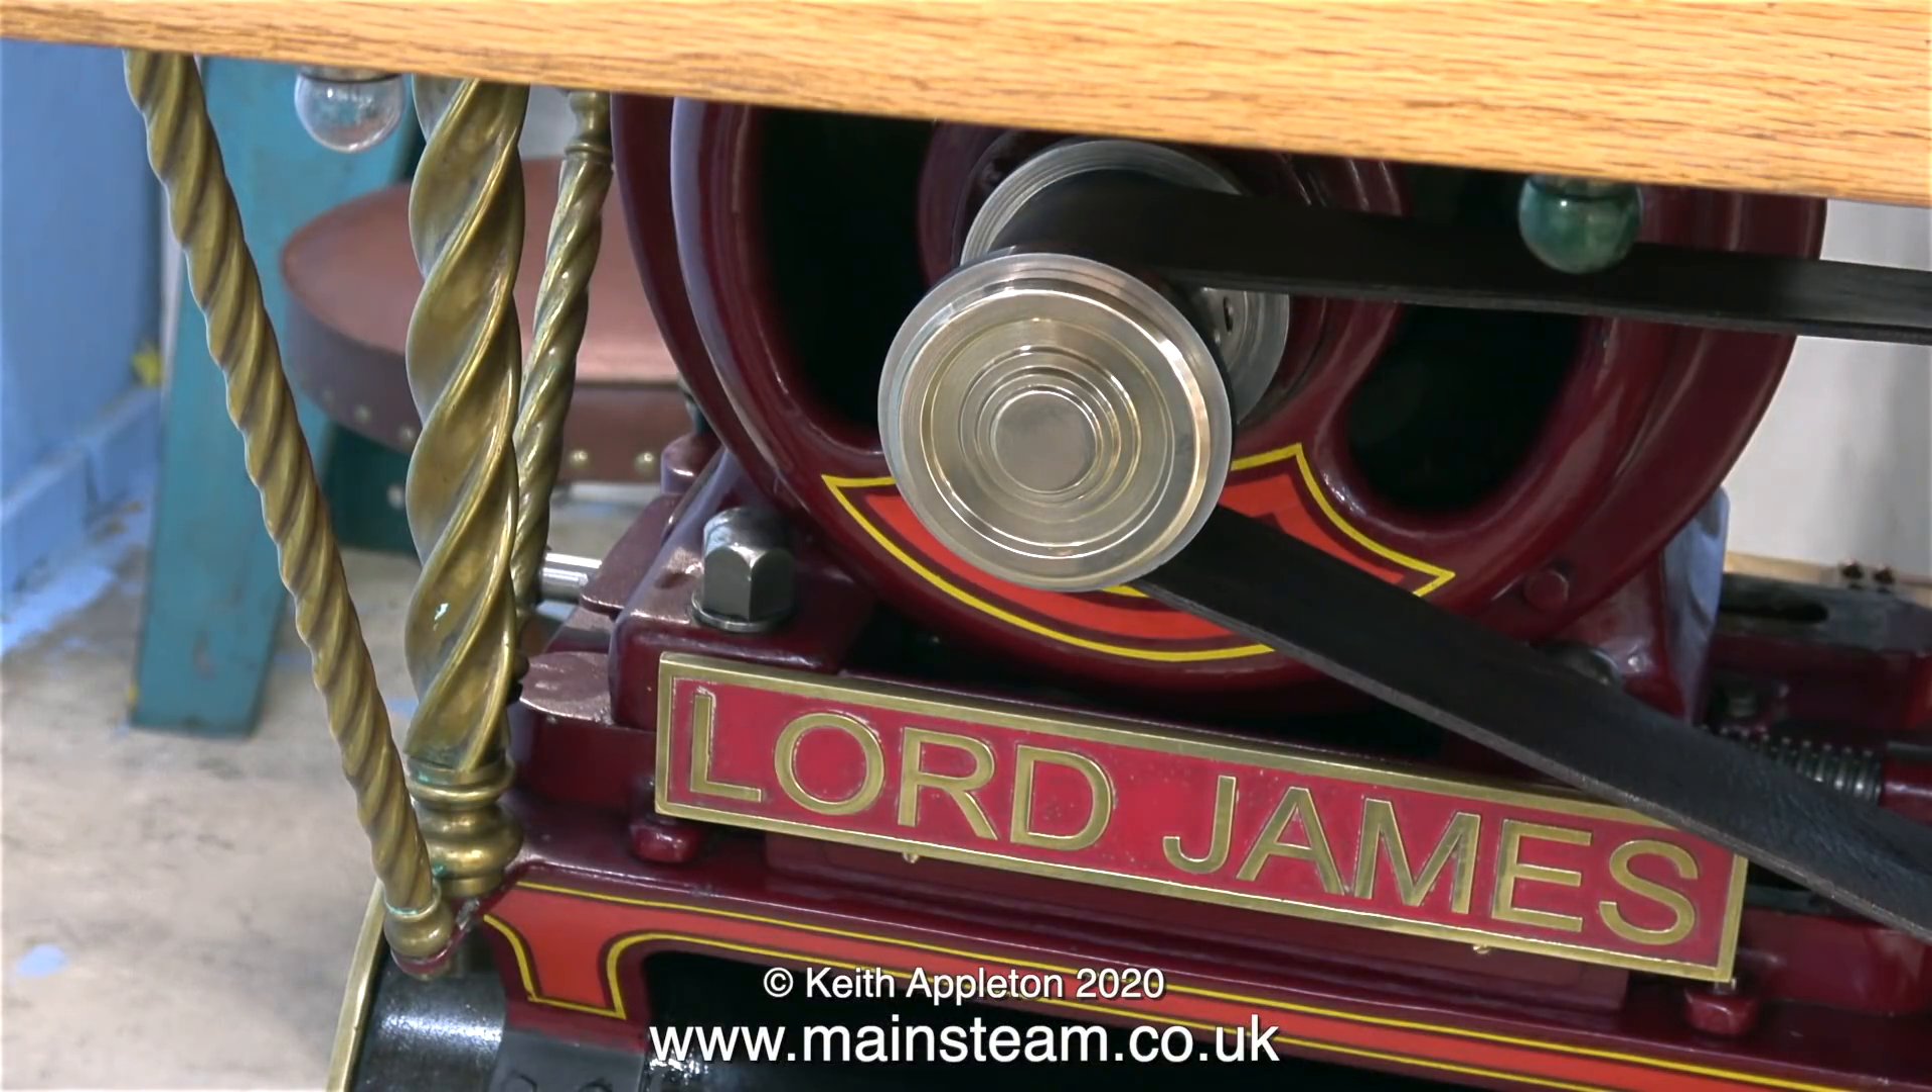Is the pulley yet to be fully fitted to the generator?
No.